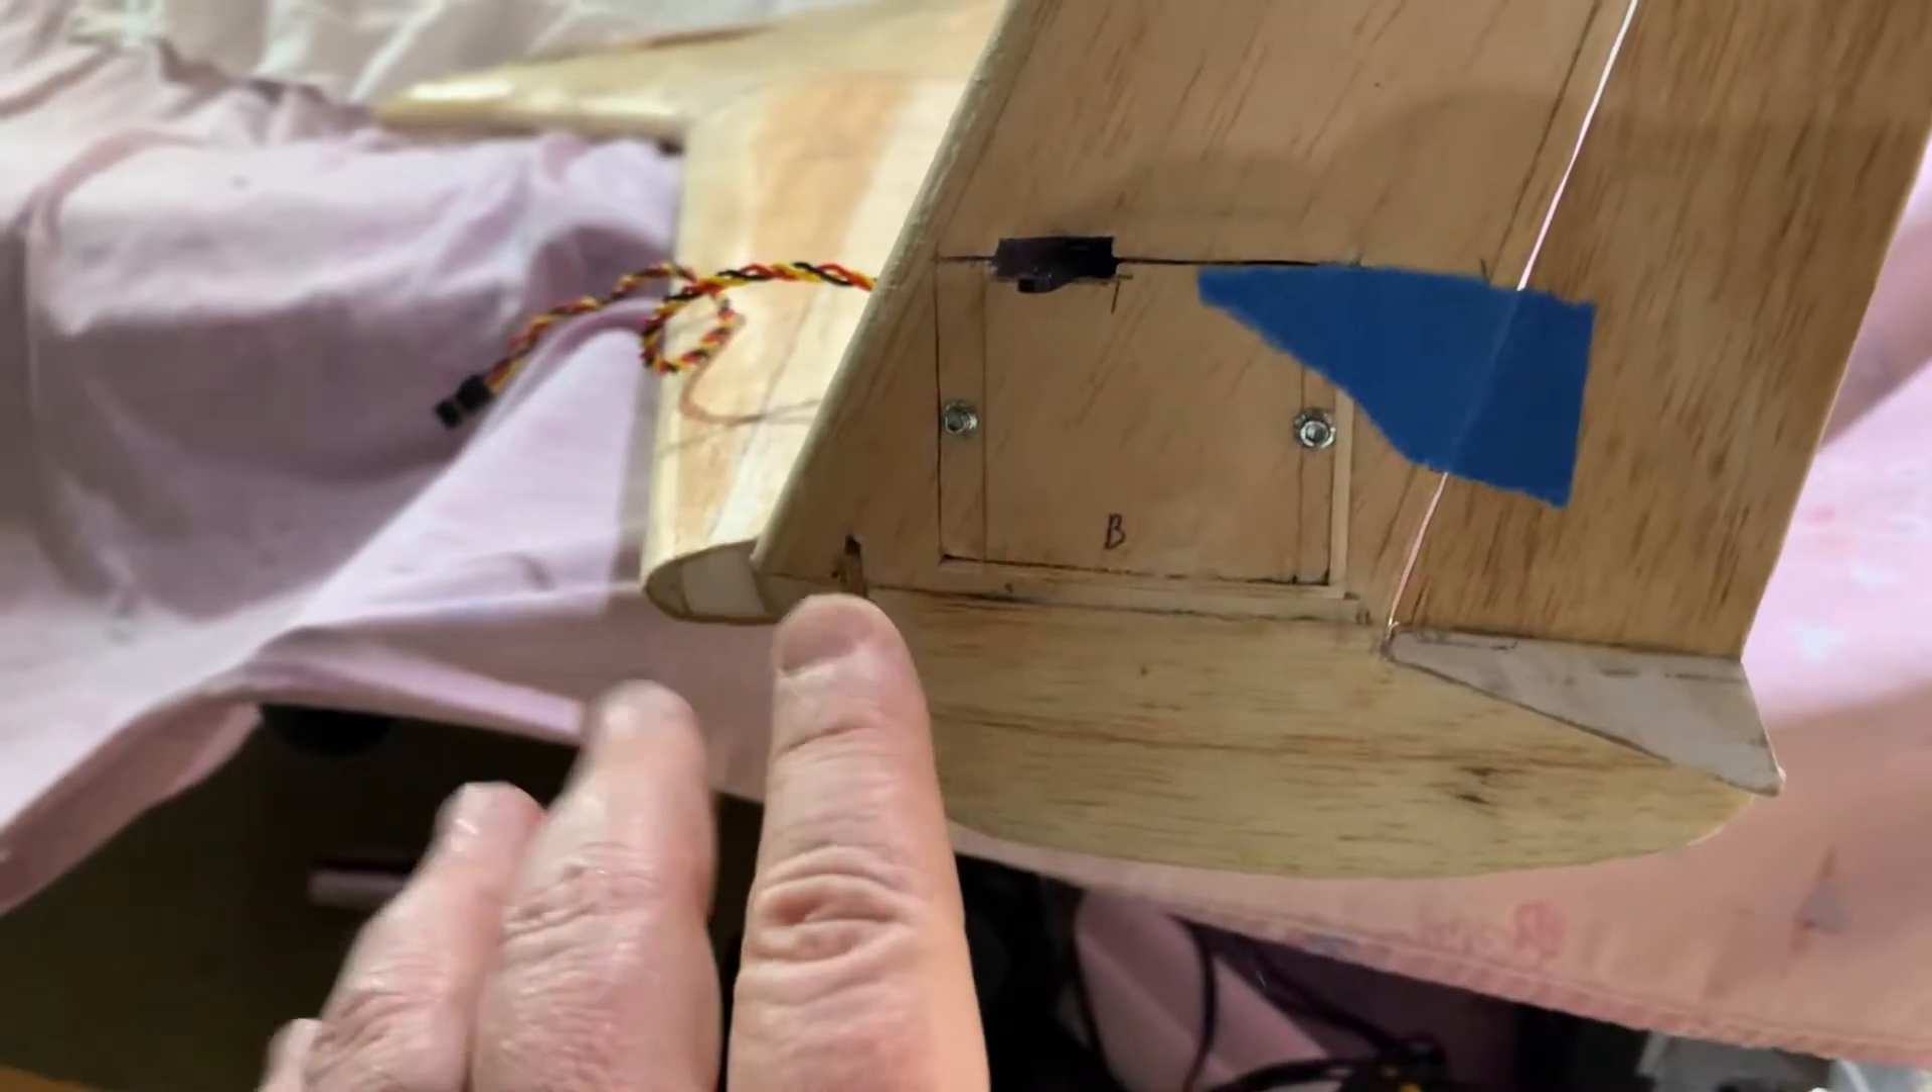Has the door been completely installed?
Yes.